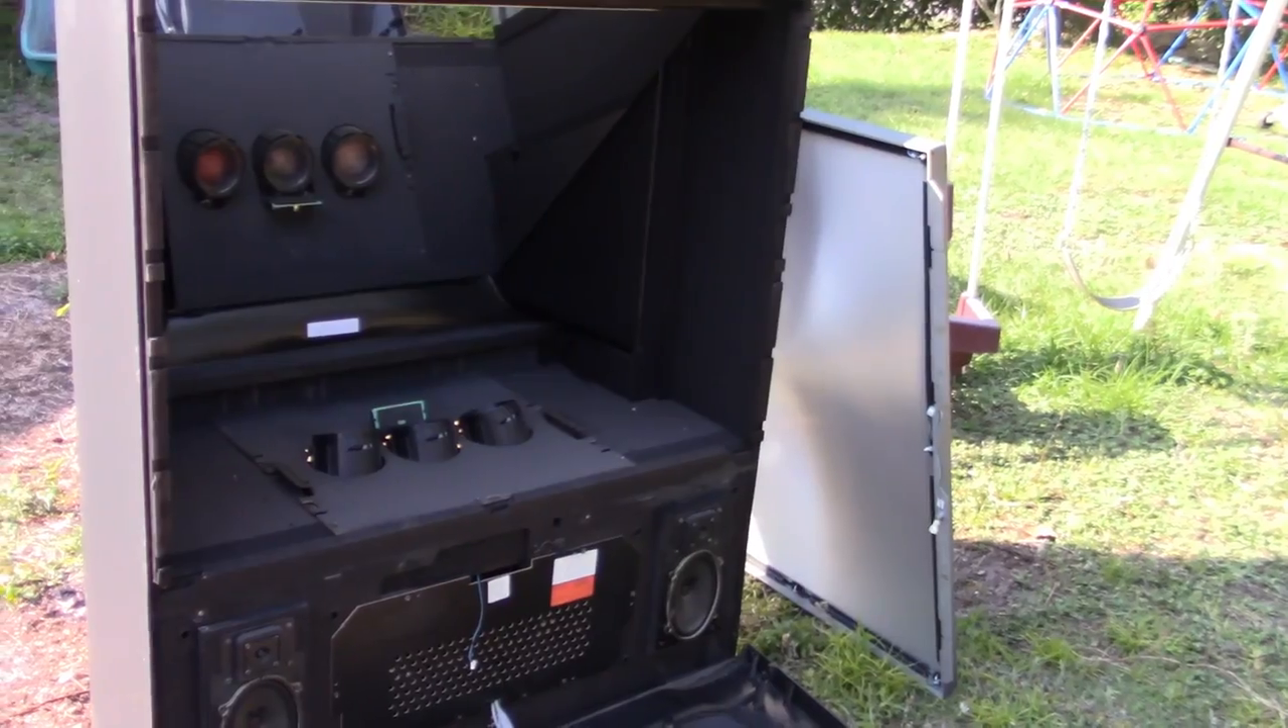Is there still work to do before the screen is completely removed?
No.